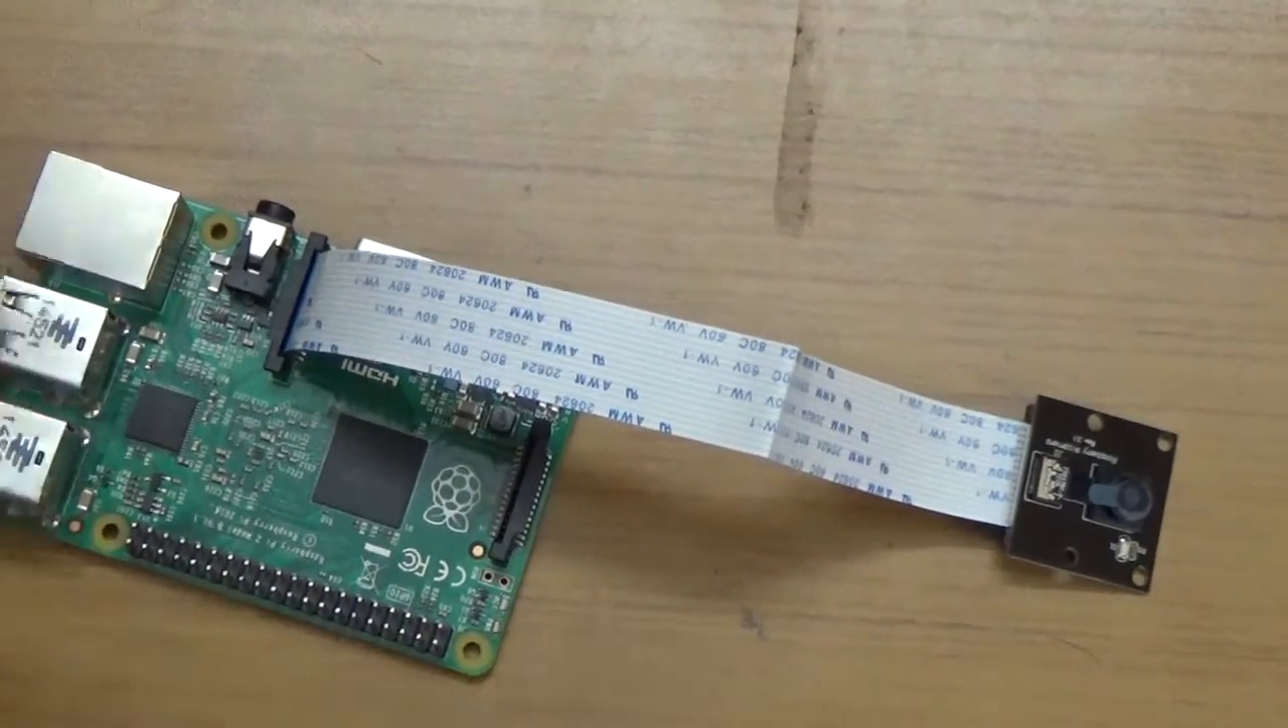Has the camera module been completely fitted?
Yes.